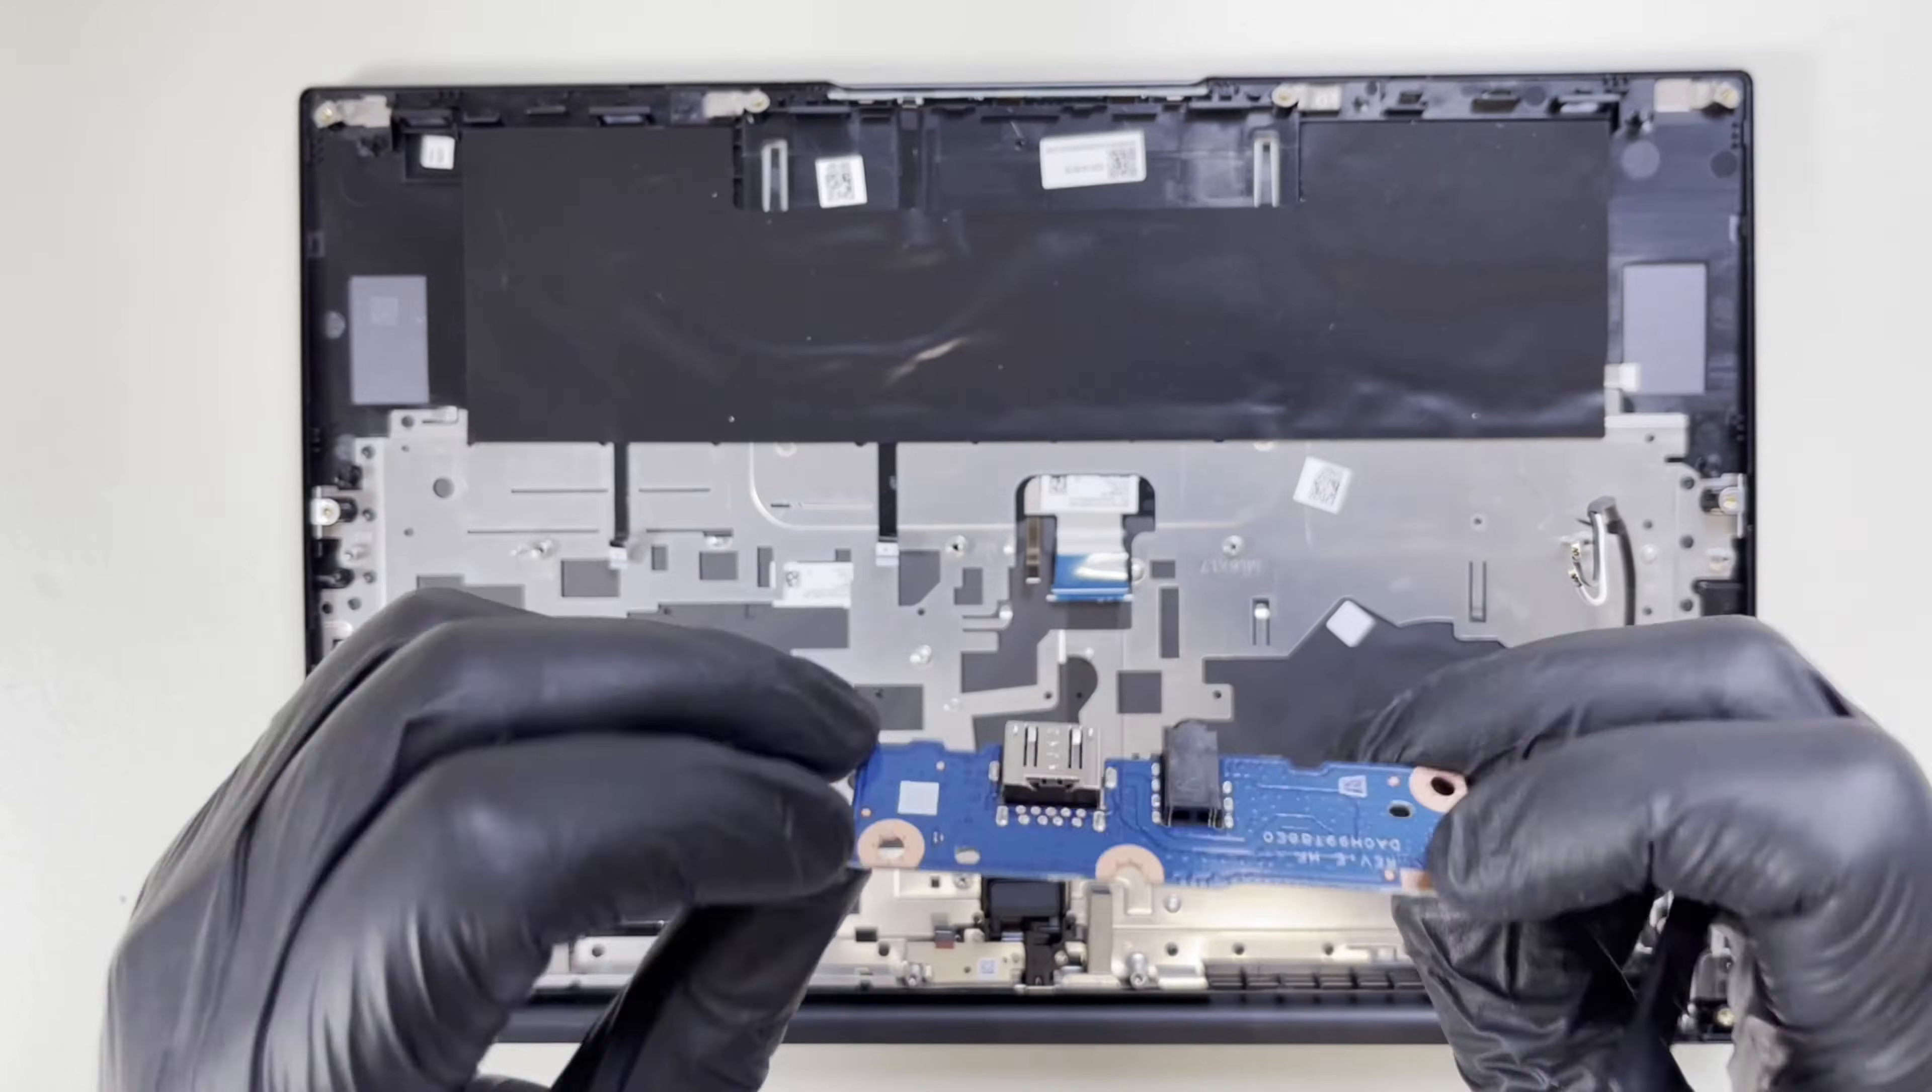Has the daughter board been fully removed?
Yes.